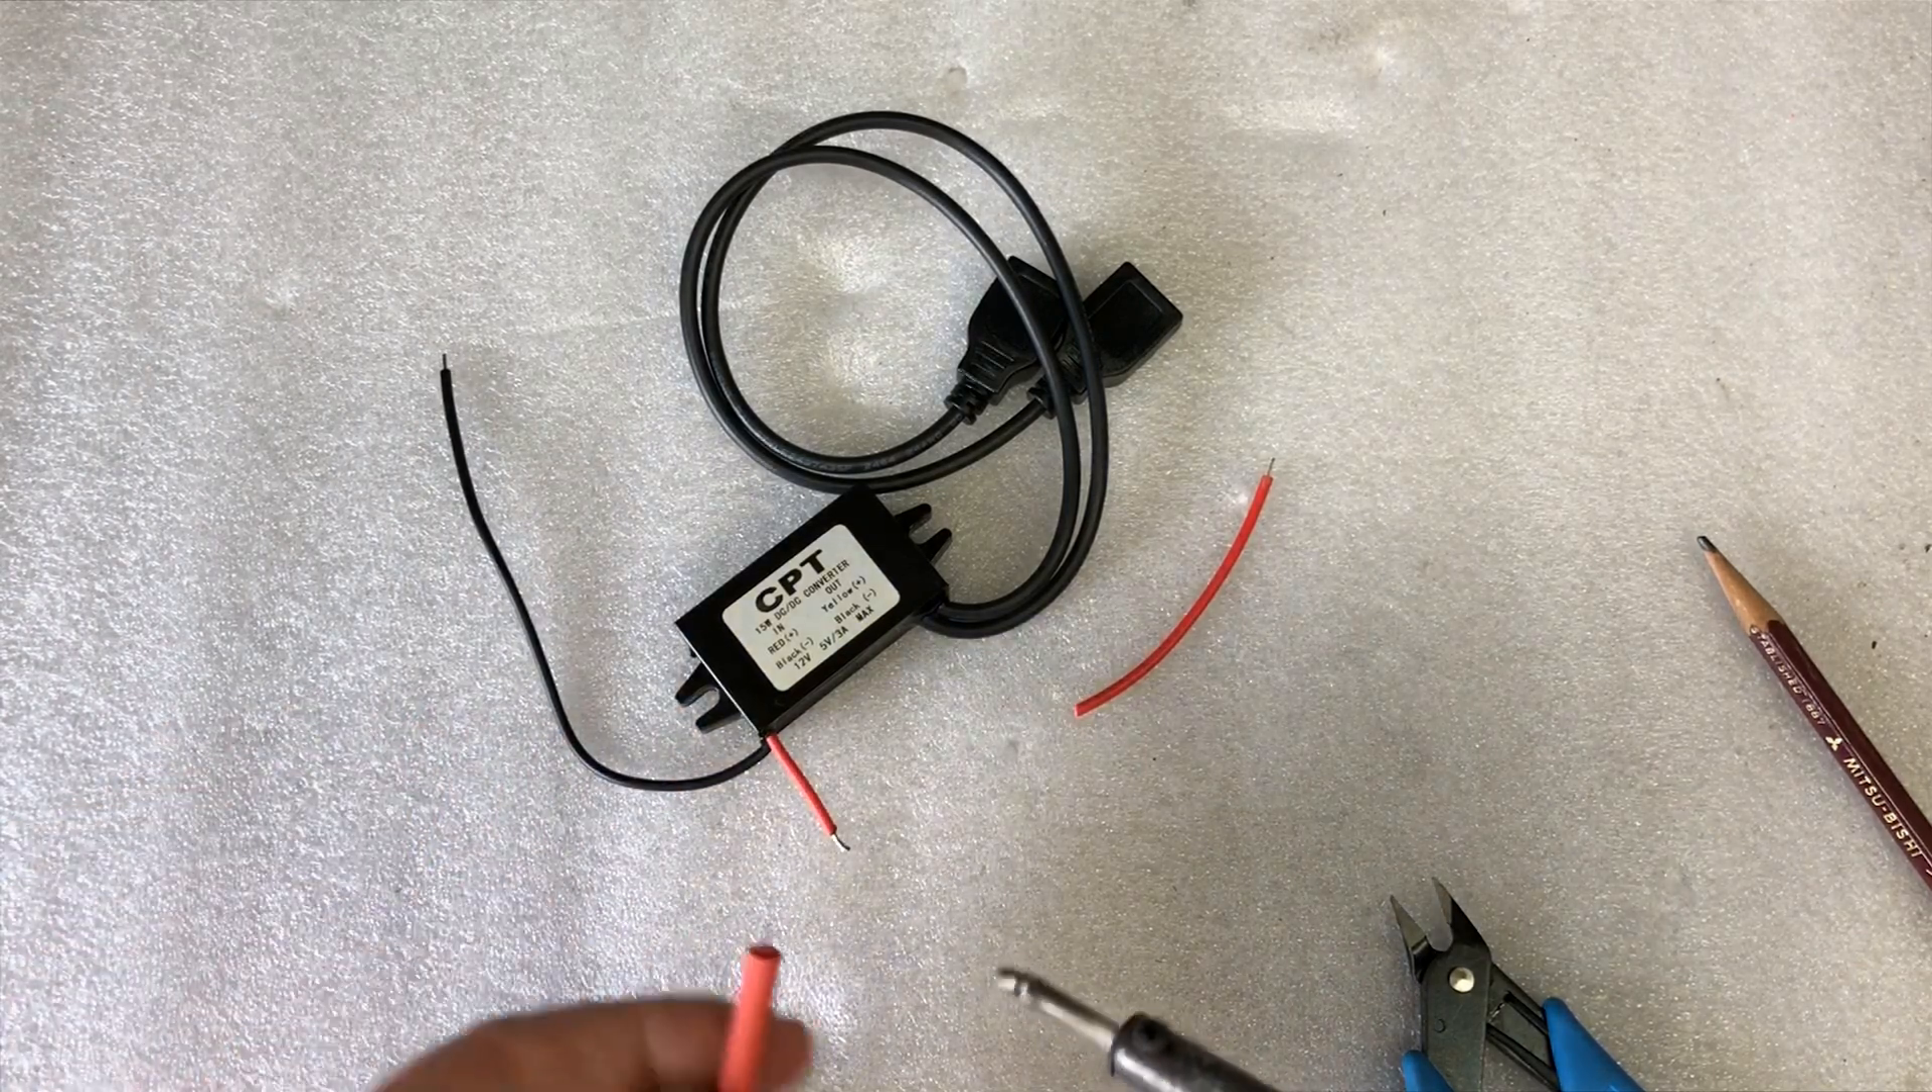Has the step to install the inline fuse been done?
No.